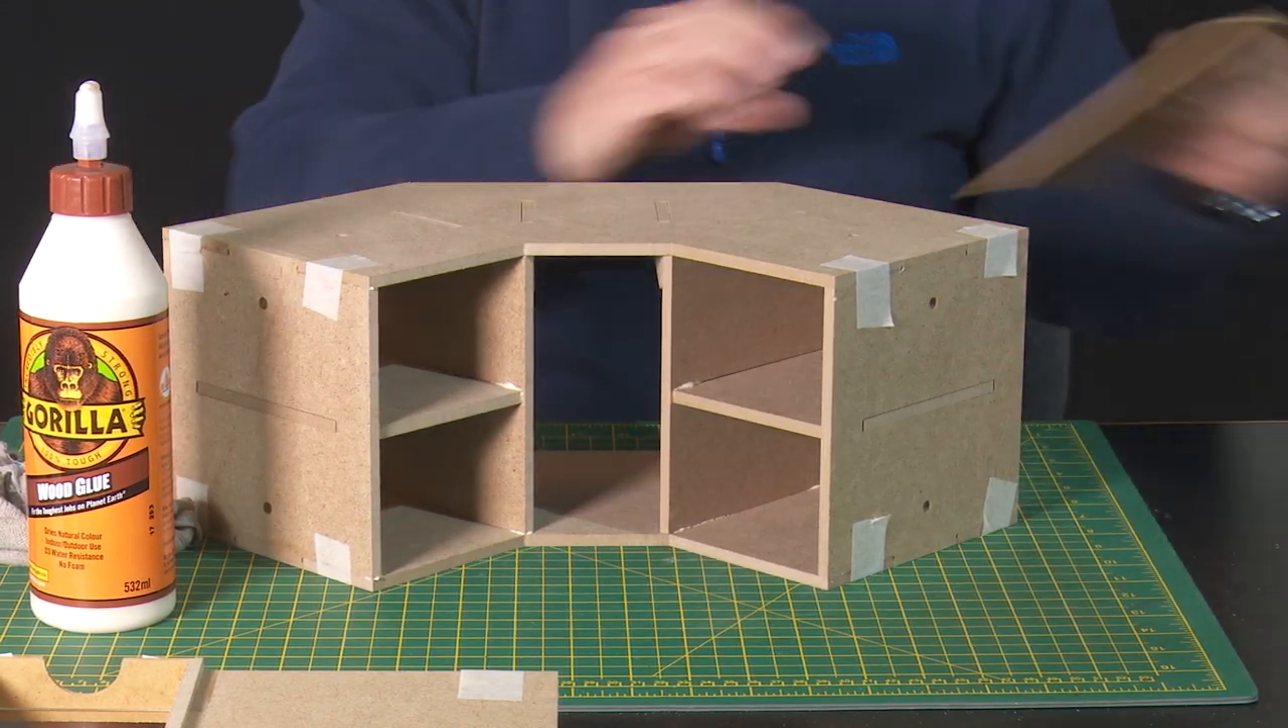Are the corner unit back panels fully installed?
No.